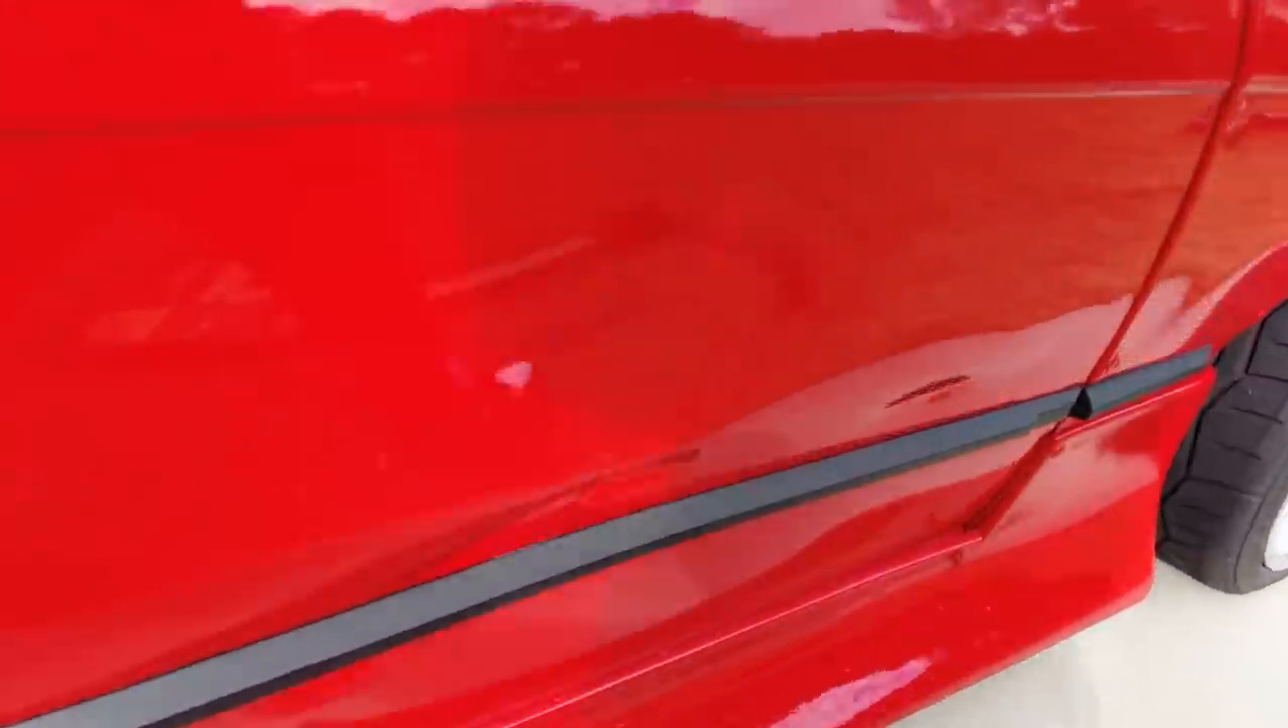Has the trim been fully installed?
Yes.